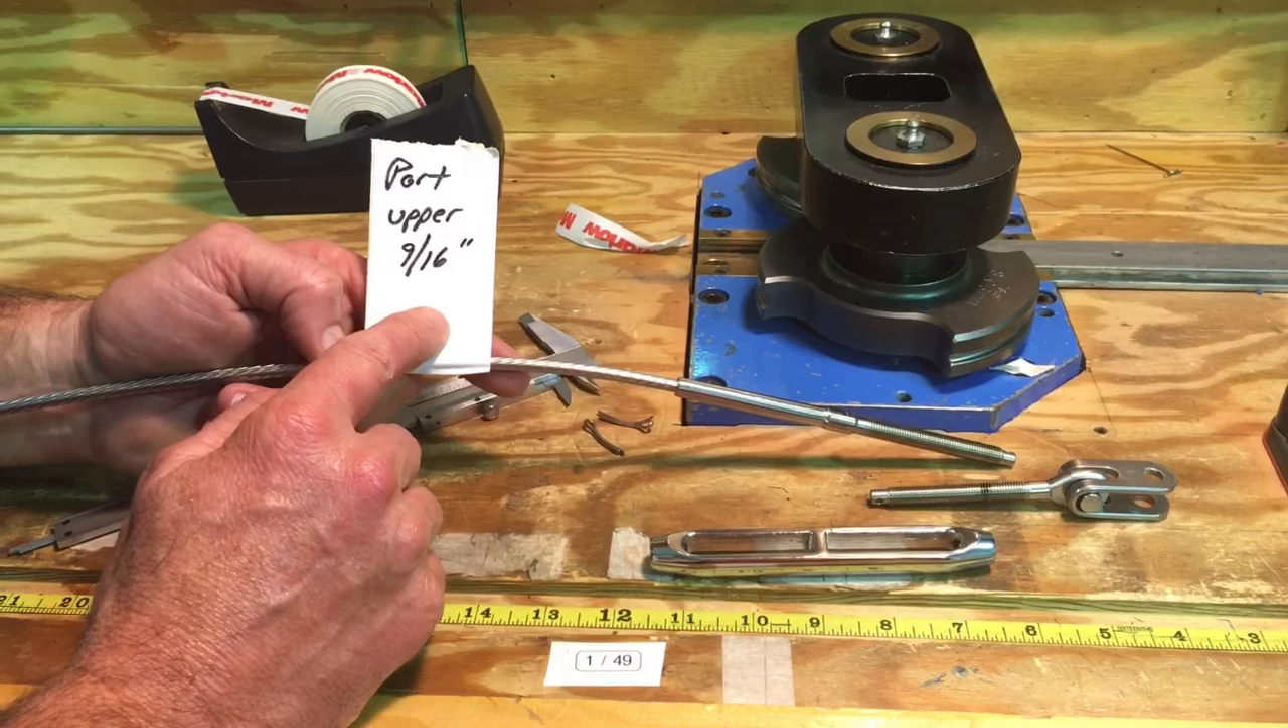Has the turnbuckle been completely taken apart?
Yes.